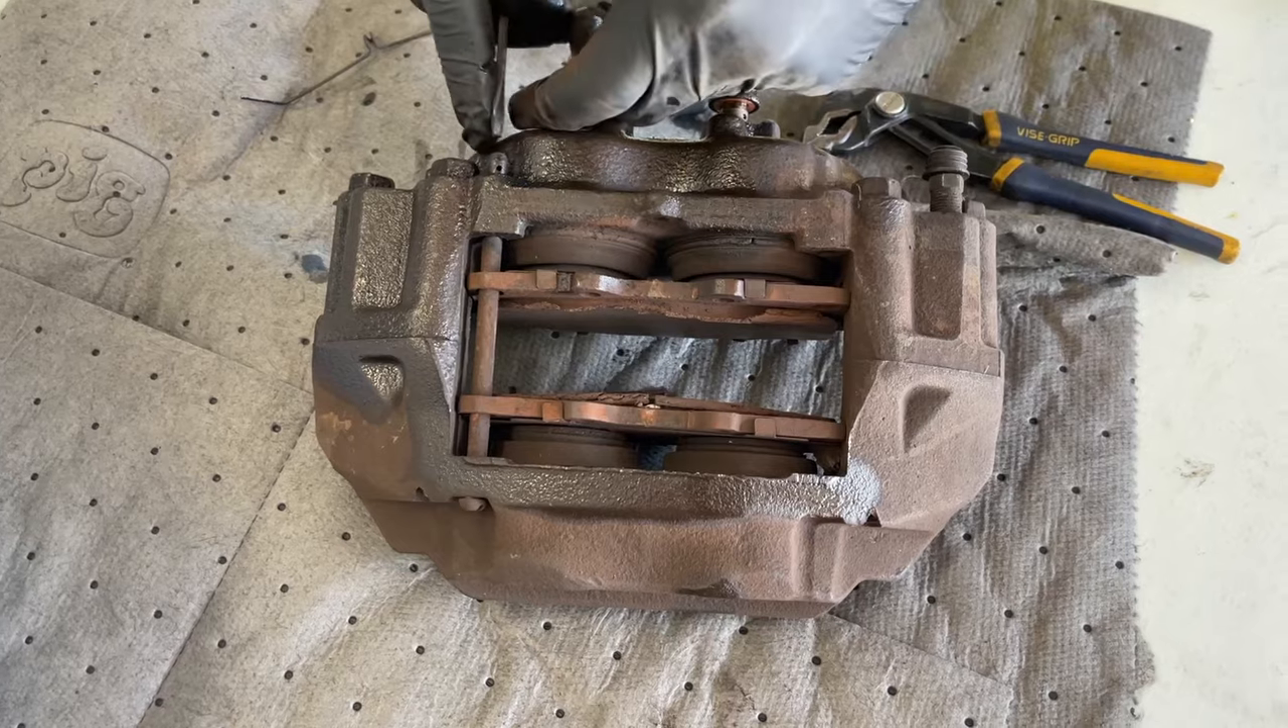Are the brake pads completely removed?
No.